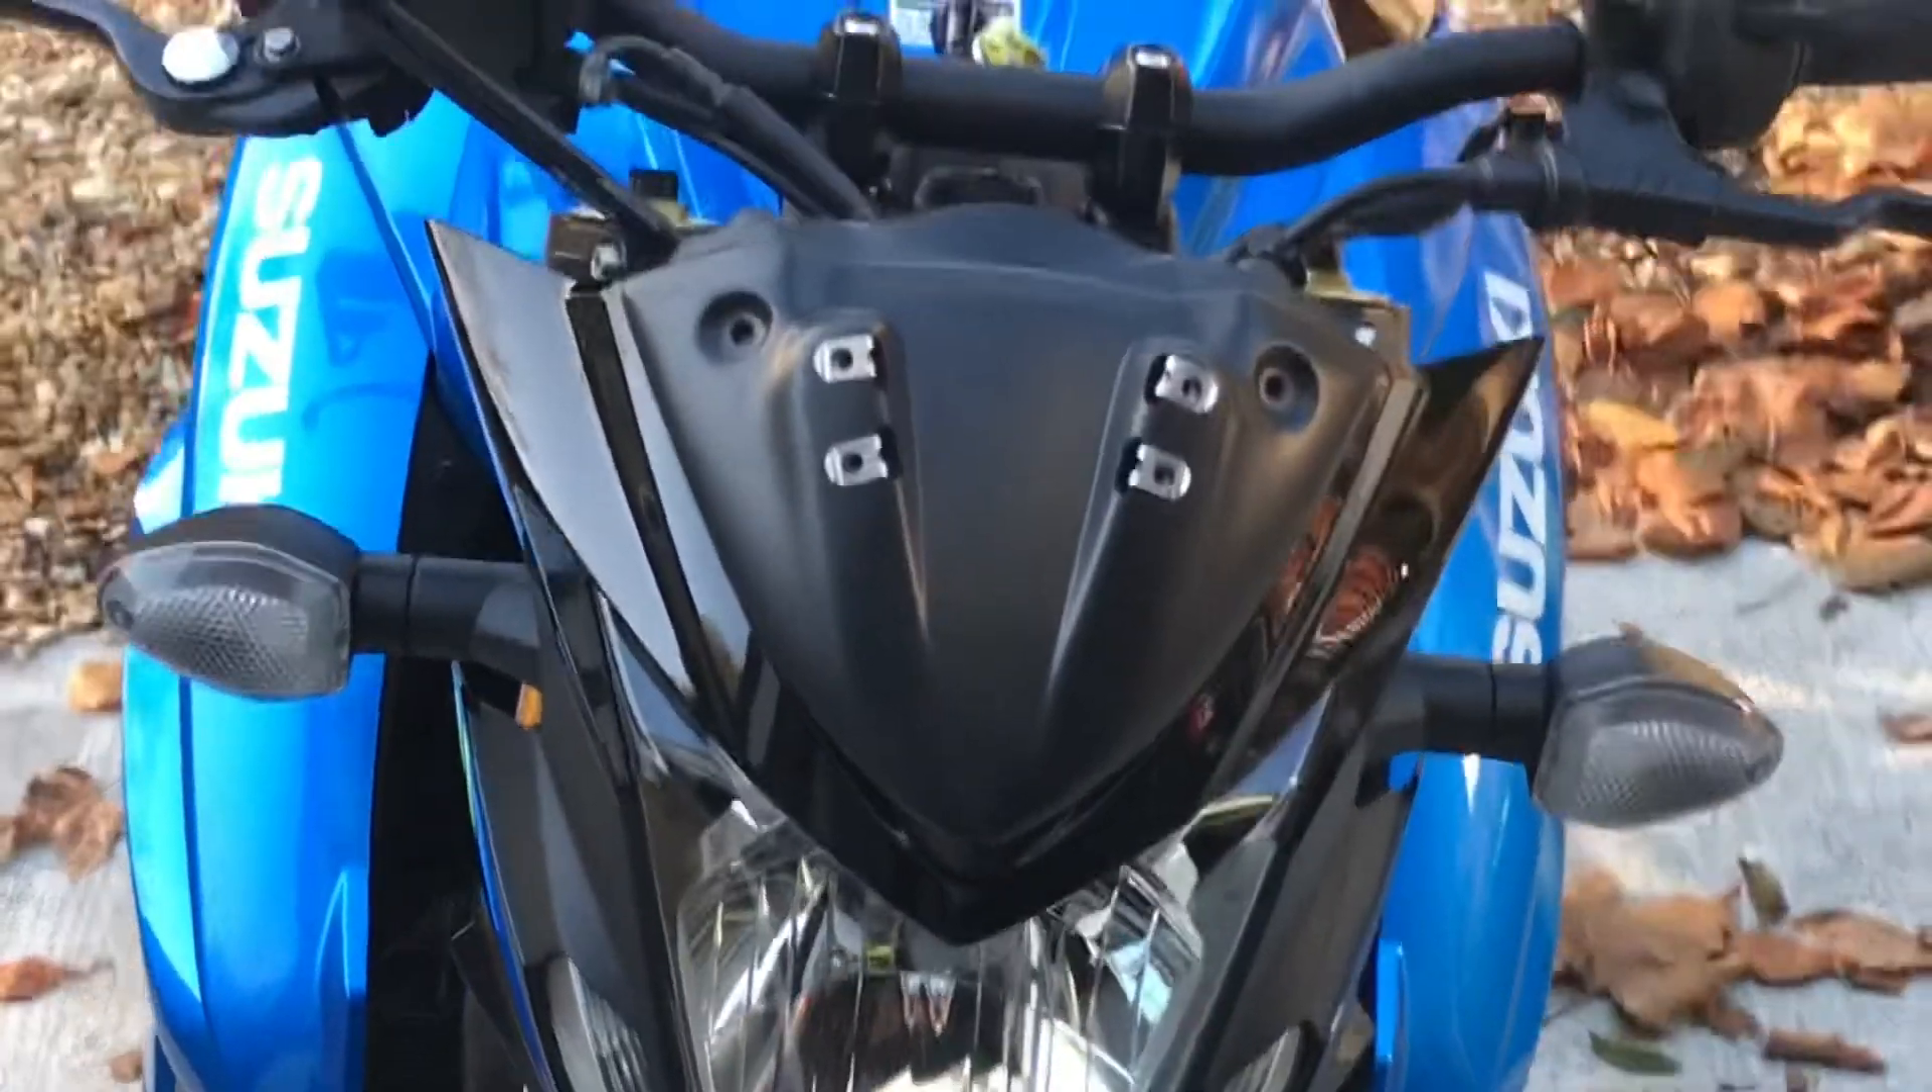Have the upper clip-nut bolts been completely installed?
No.